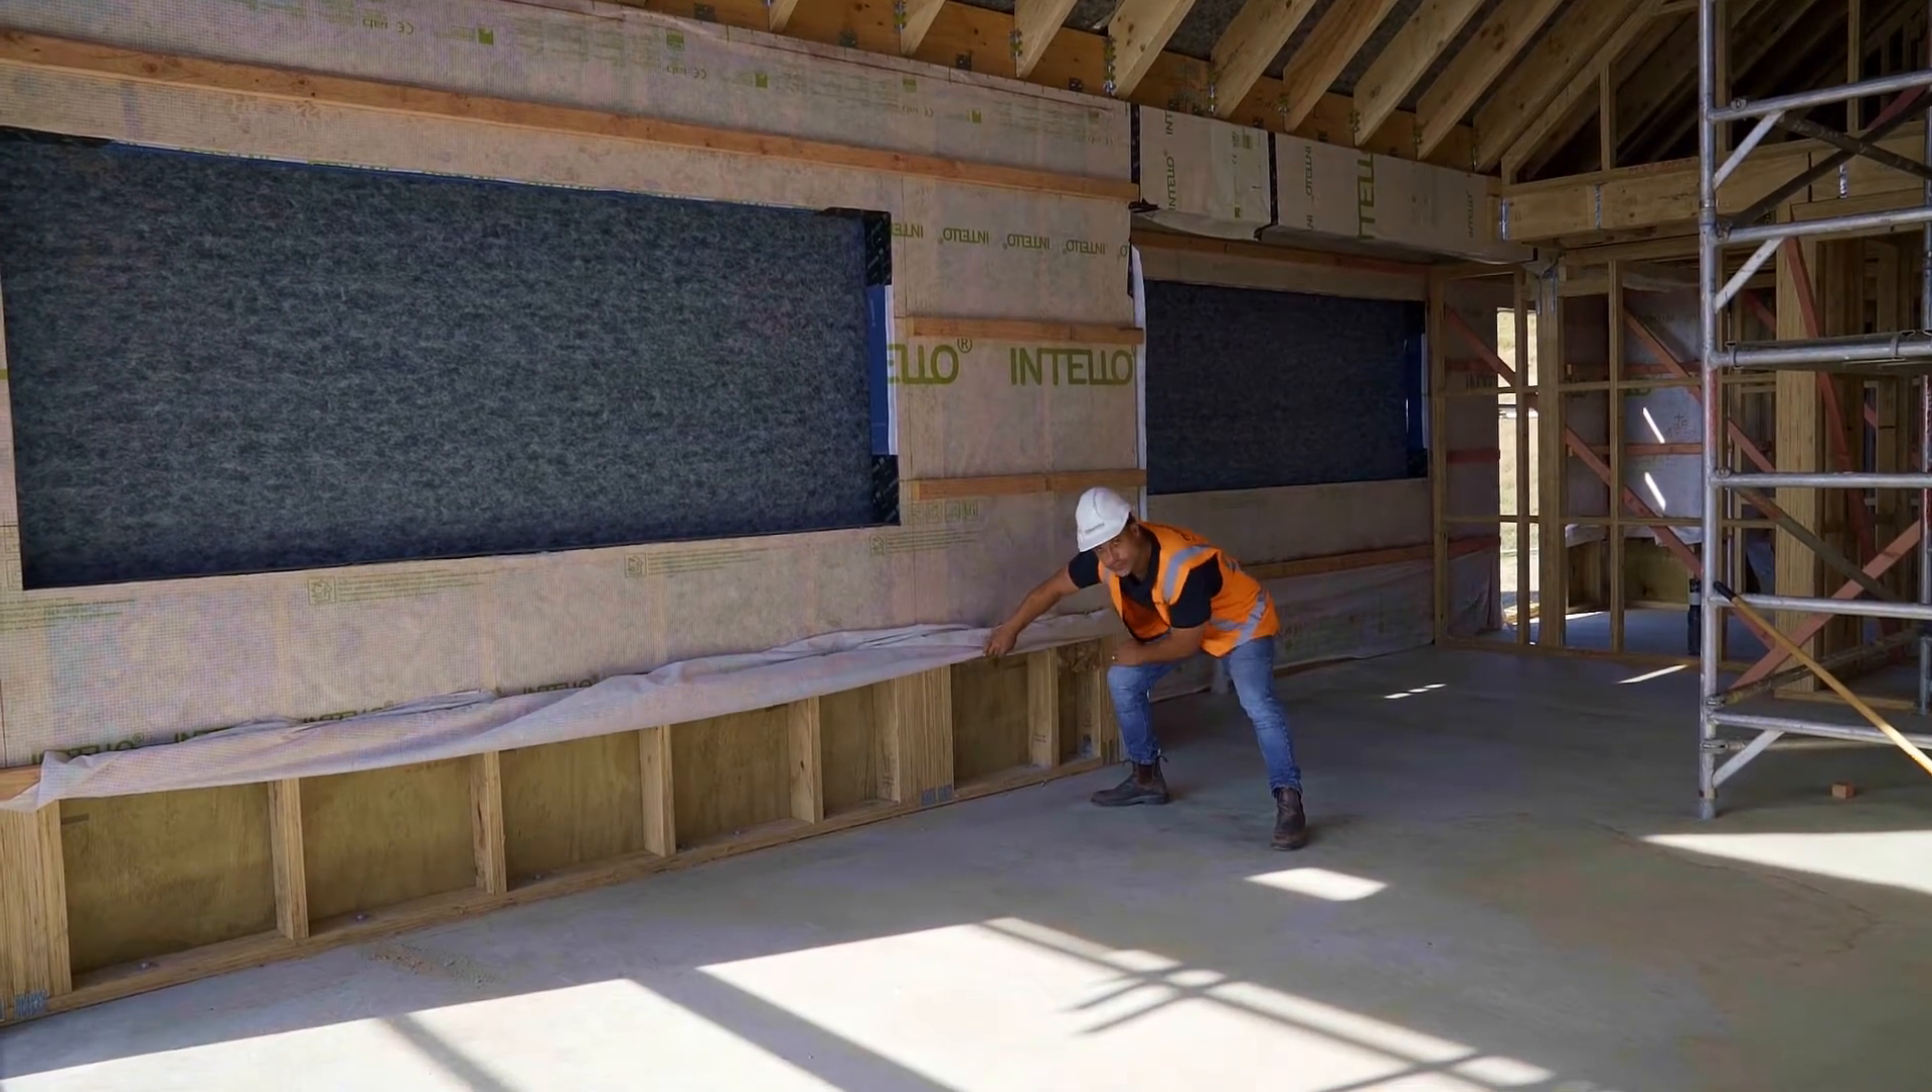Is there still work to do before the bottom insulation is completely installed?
Yes.